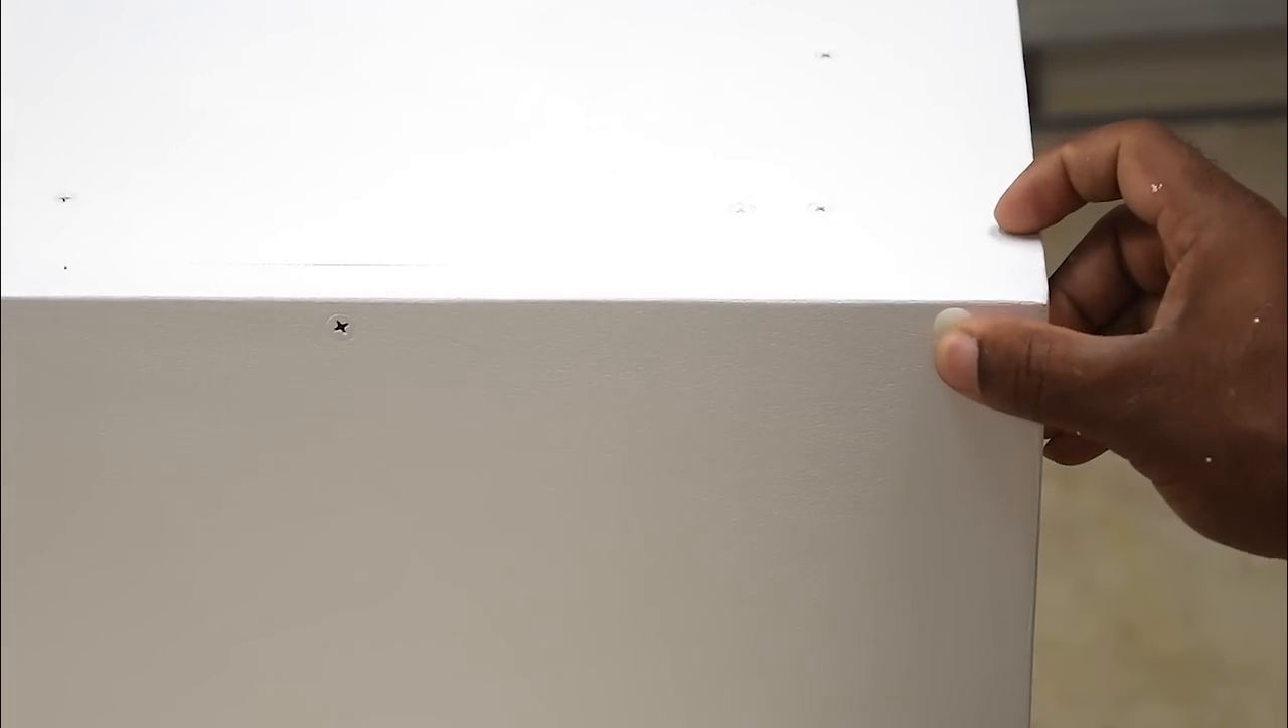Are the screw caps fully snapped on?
No.